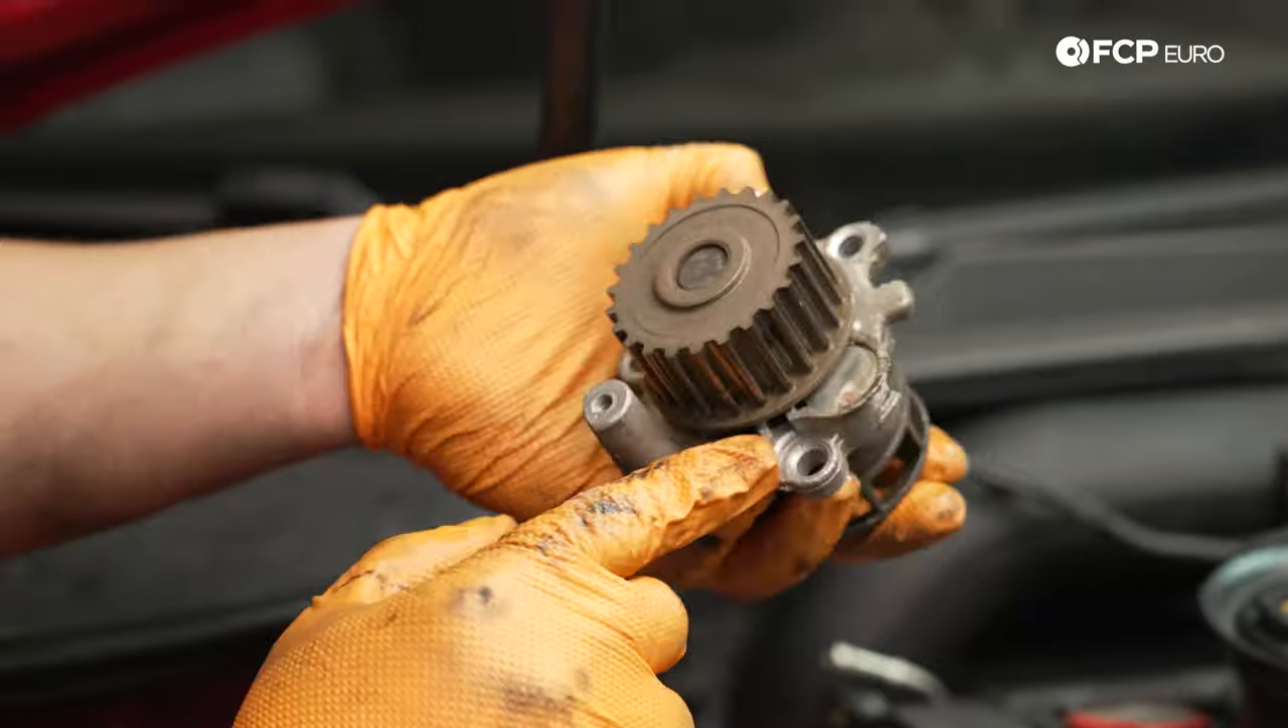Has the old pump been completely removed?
Yes.